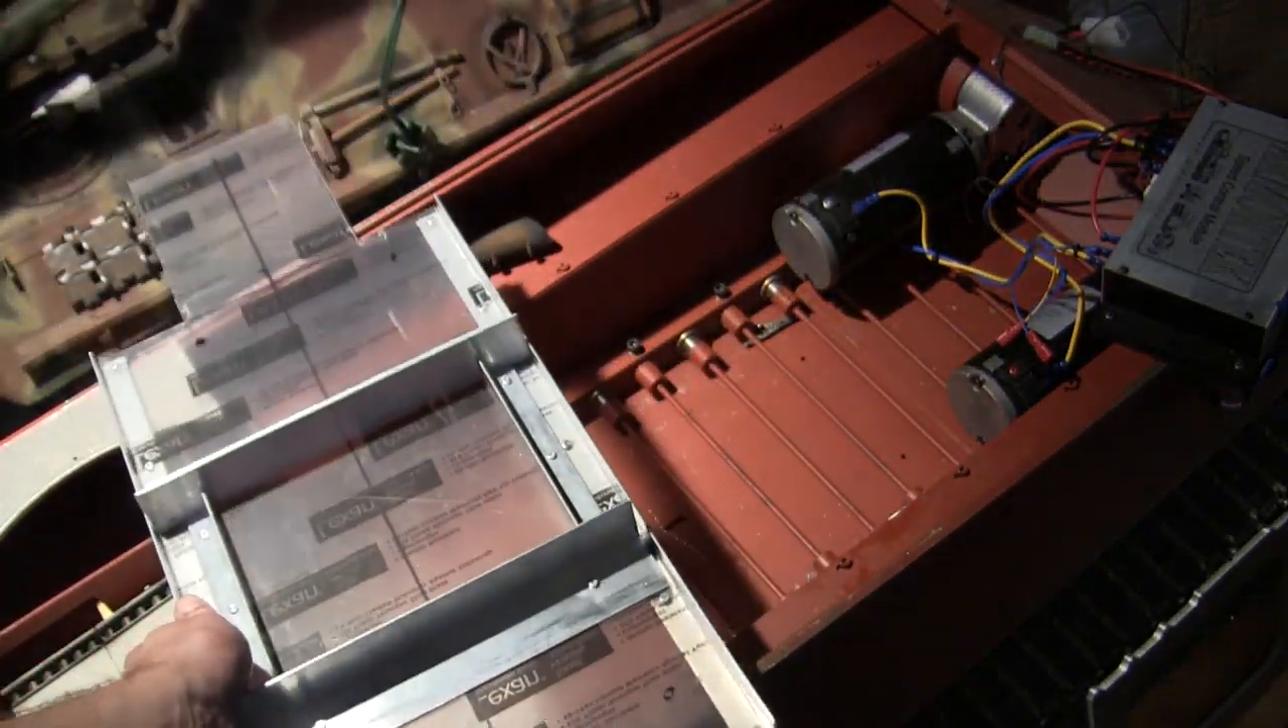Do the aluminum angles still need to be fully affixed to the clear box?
No.